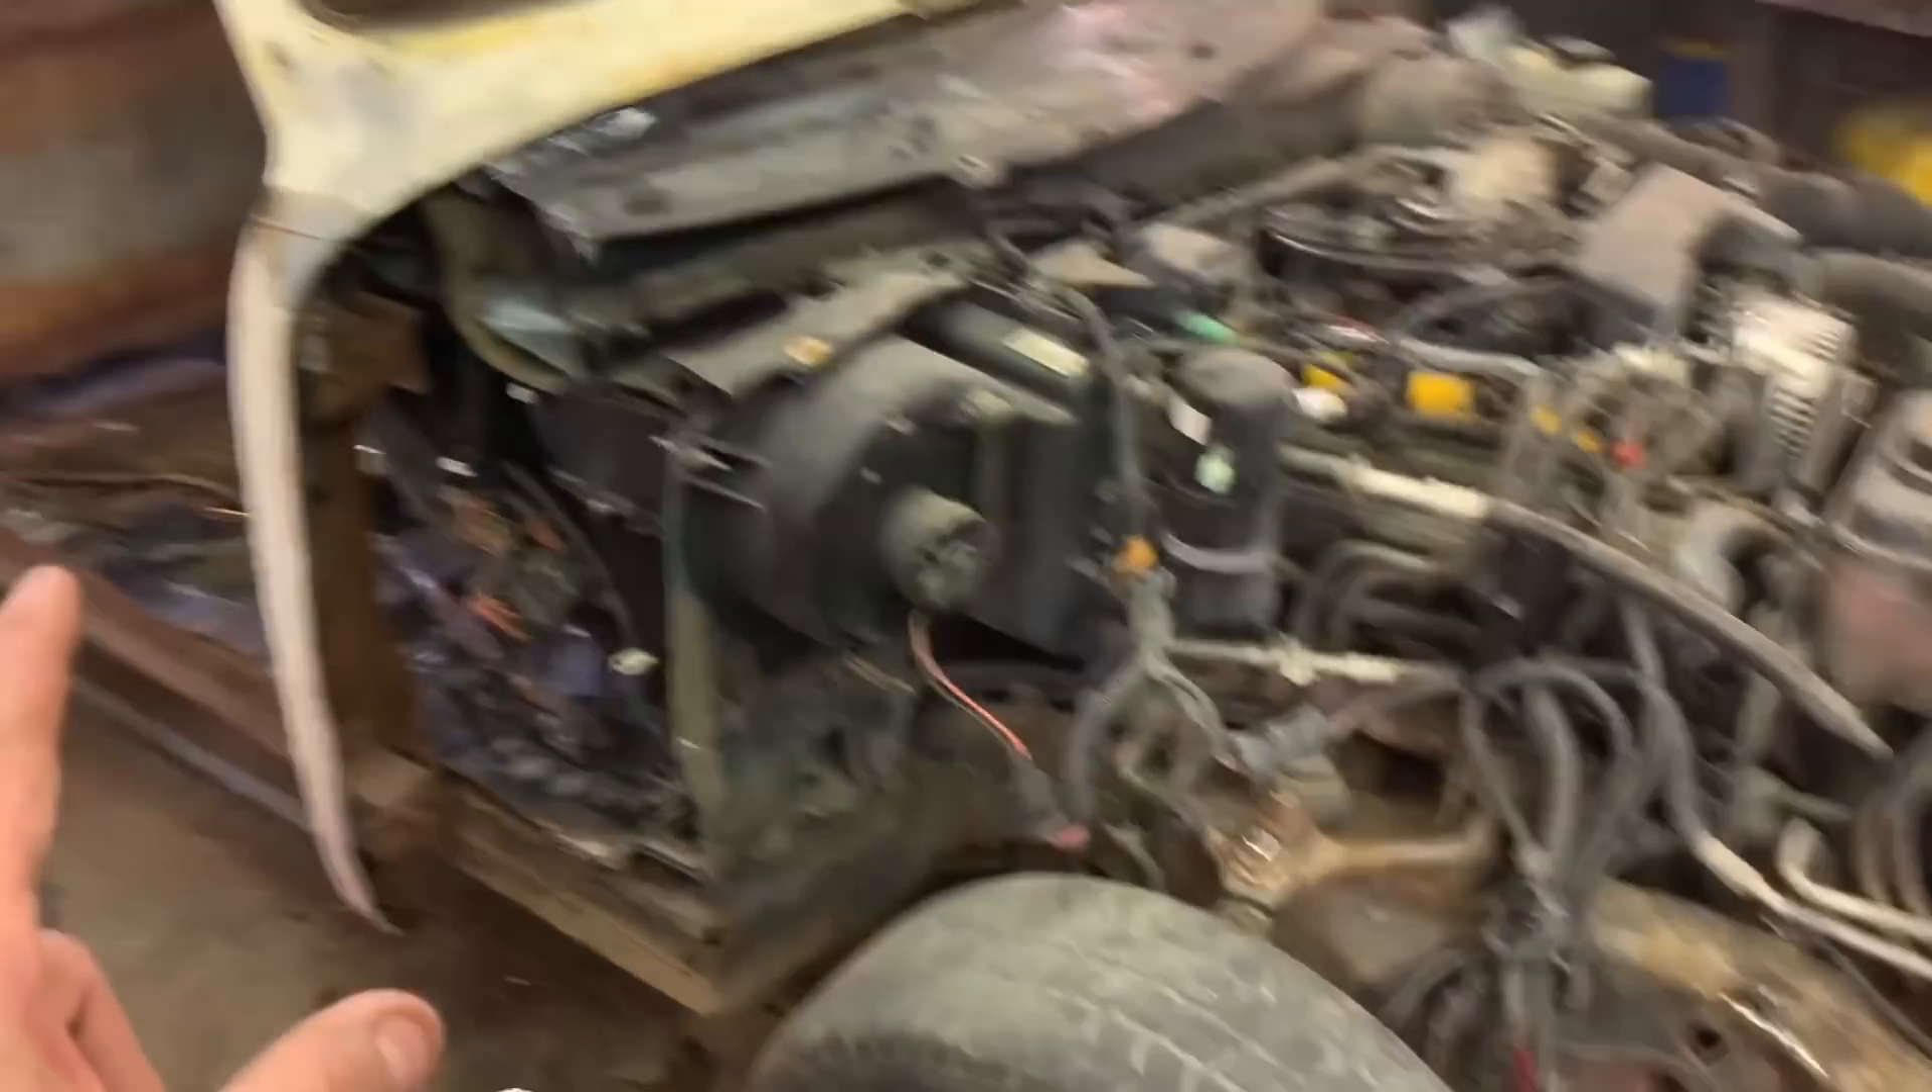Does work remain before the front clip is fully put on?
Yes.